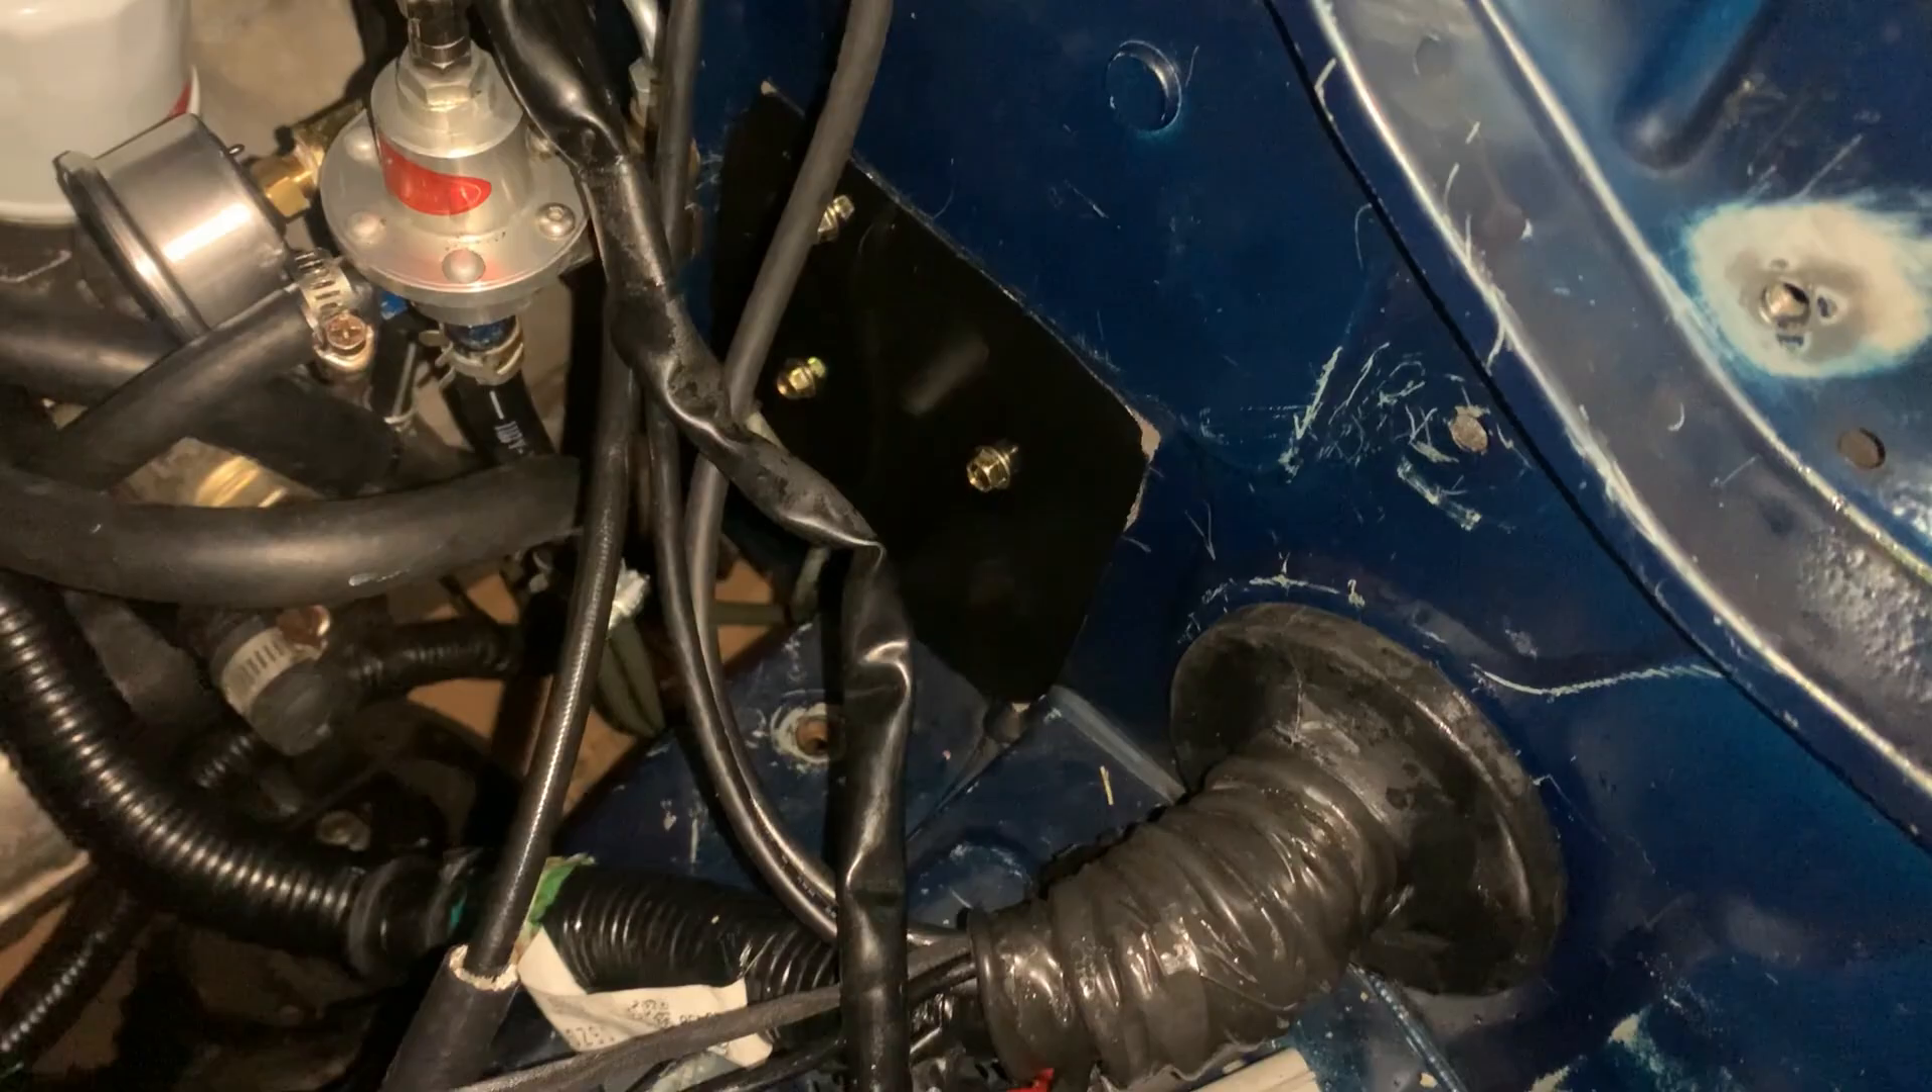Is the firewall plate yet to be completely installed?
No.